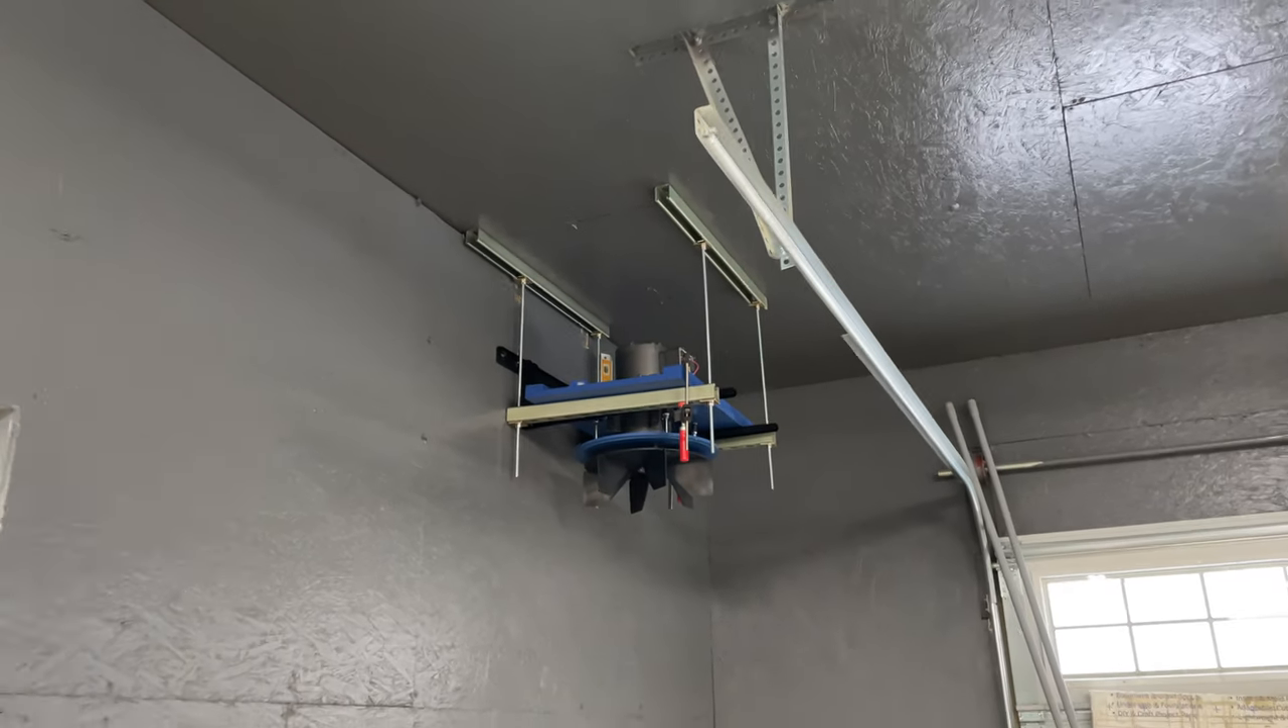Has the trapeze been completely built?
Yes.